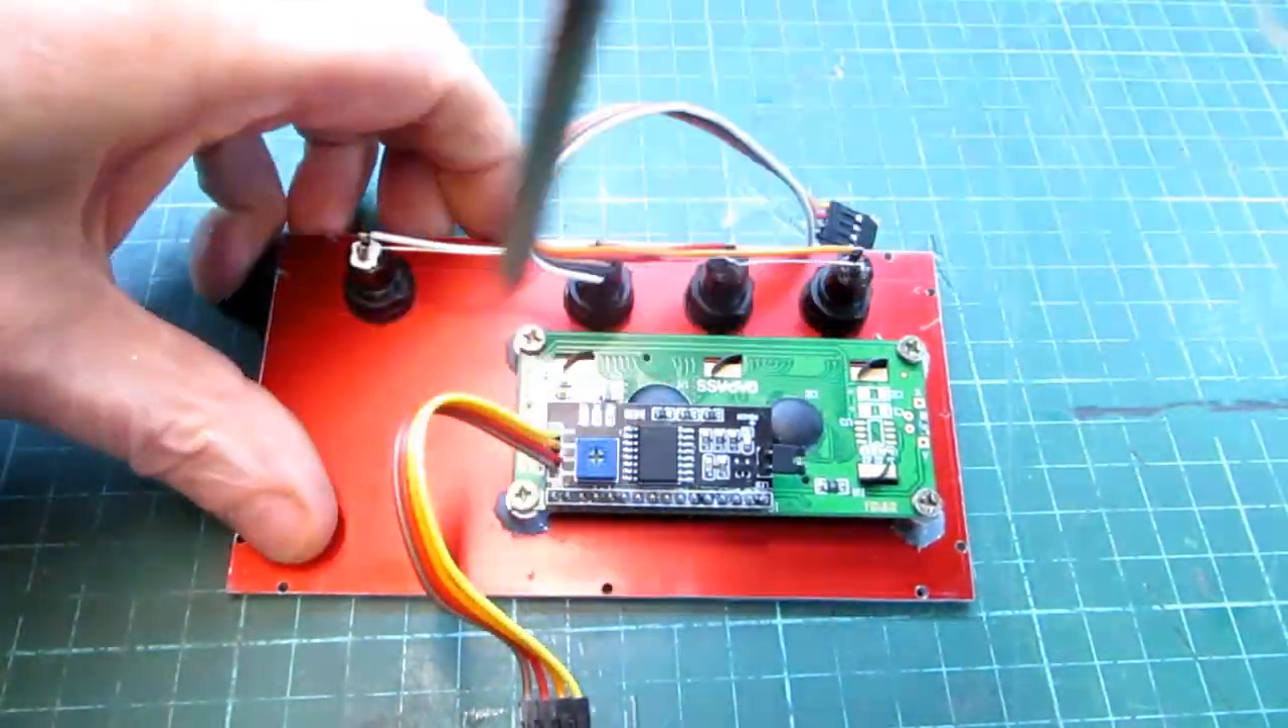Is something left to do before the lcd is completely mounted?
No.